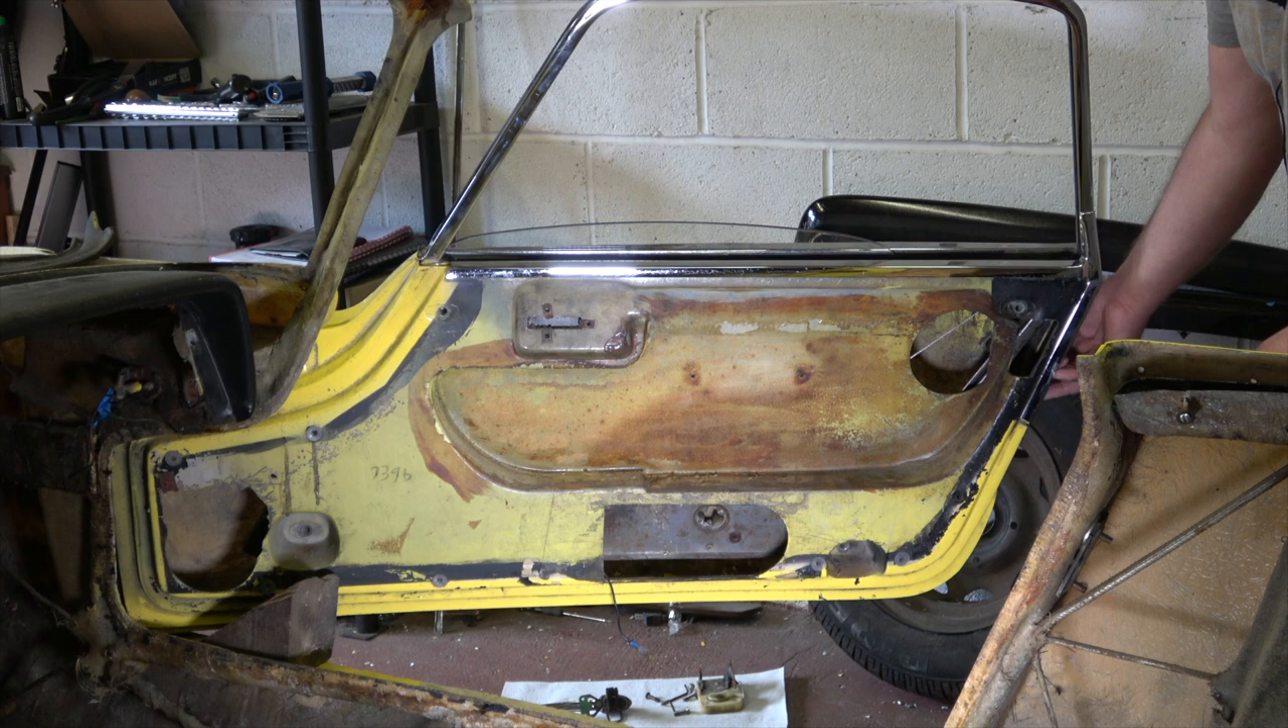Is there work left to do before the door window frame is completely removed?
Yes.